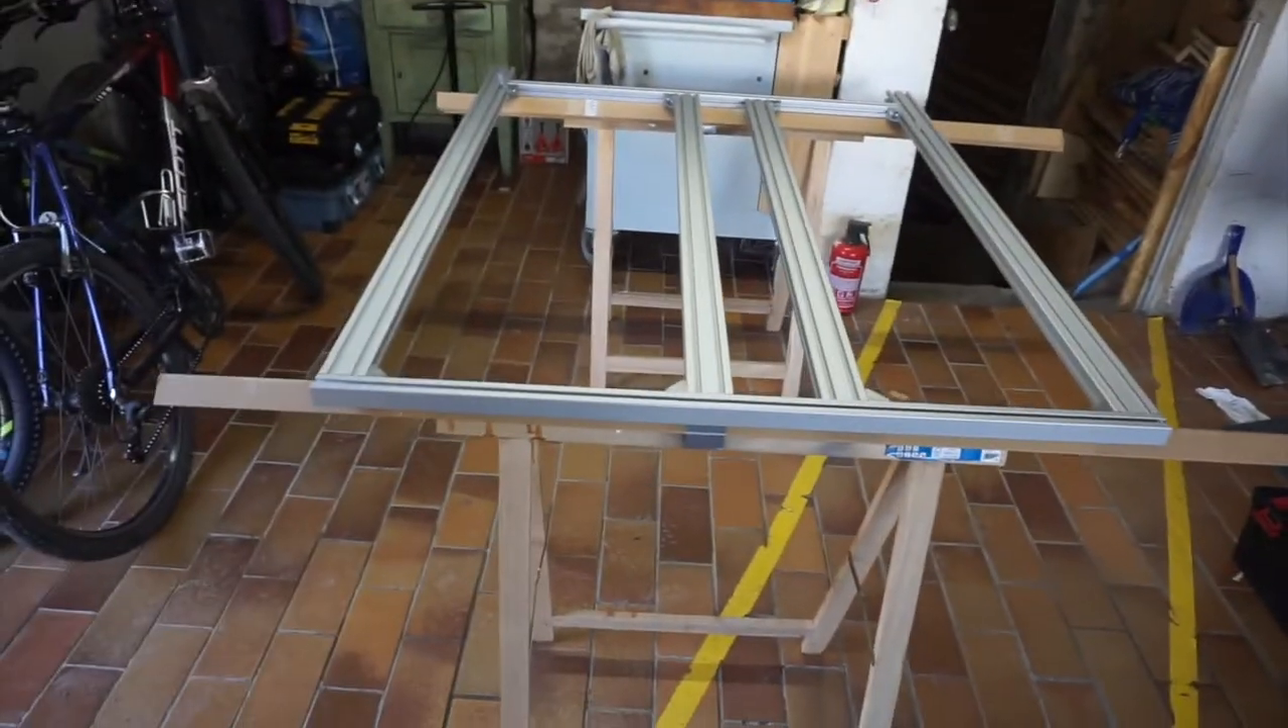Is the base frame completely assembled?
Yes.